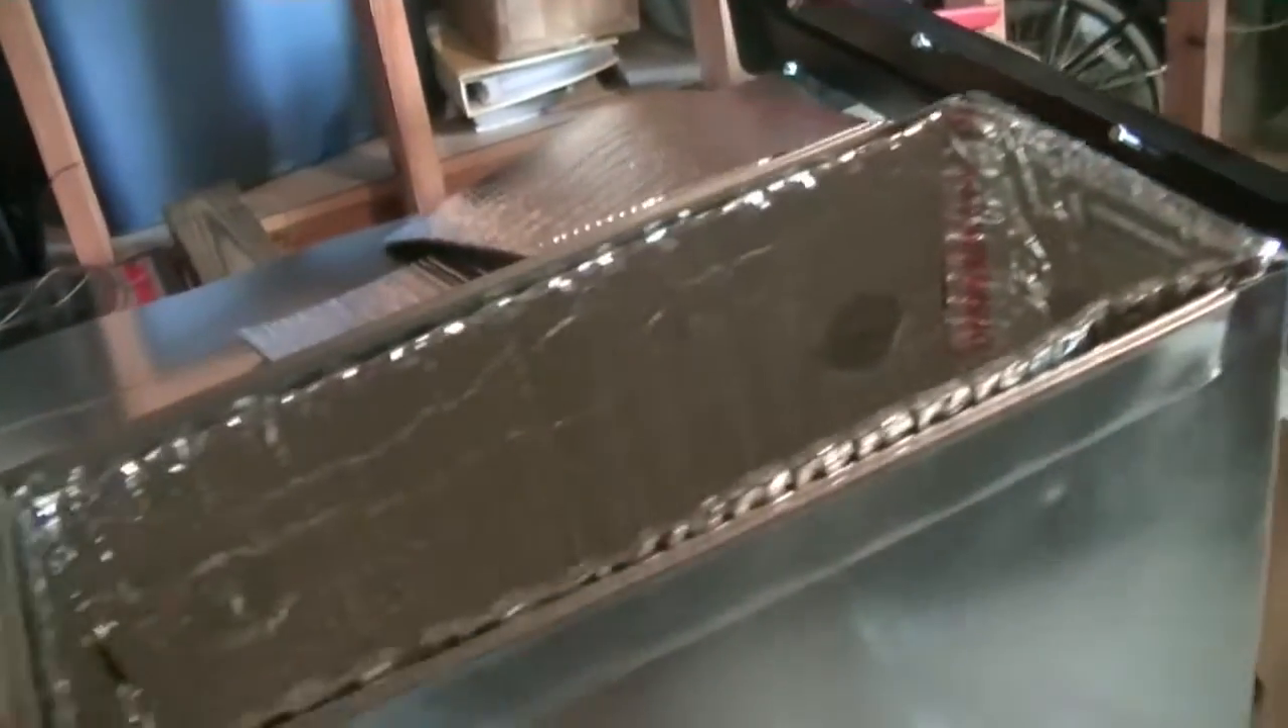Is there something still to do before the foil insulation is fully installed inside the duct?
No.